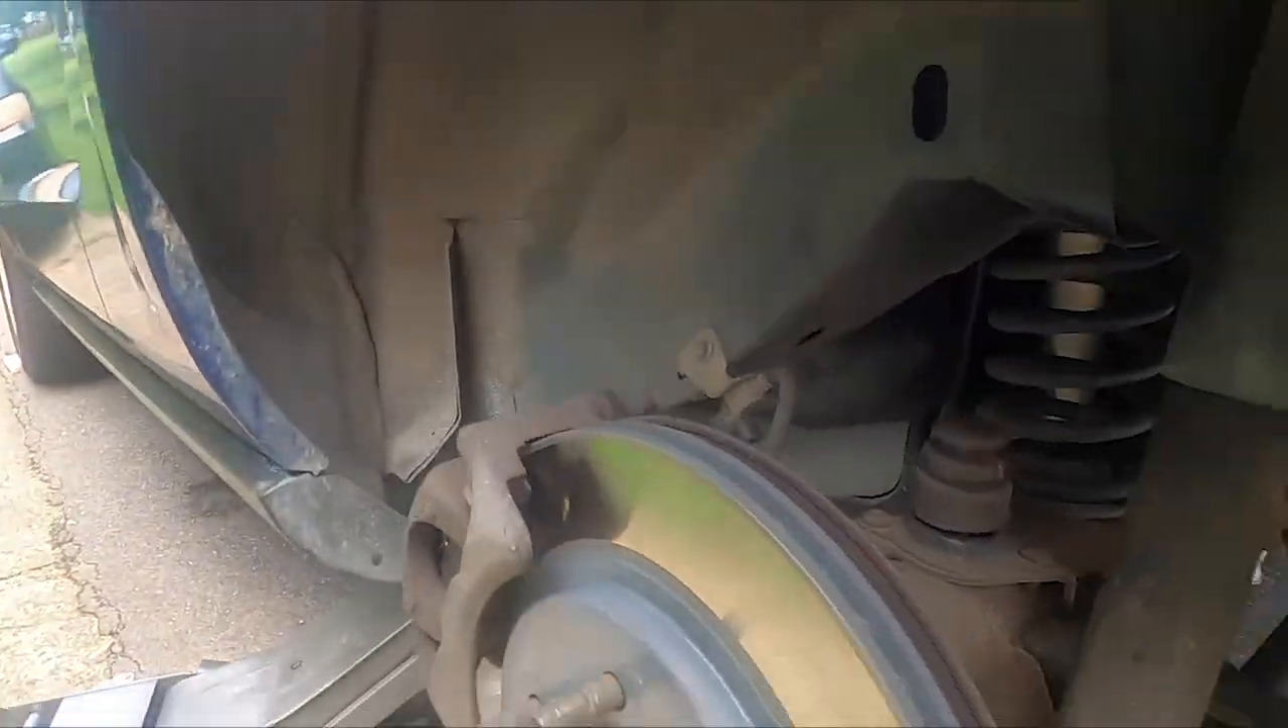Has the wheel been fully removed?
Yes.